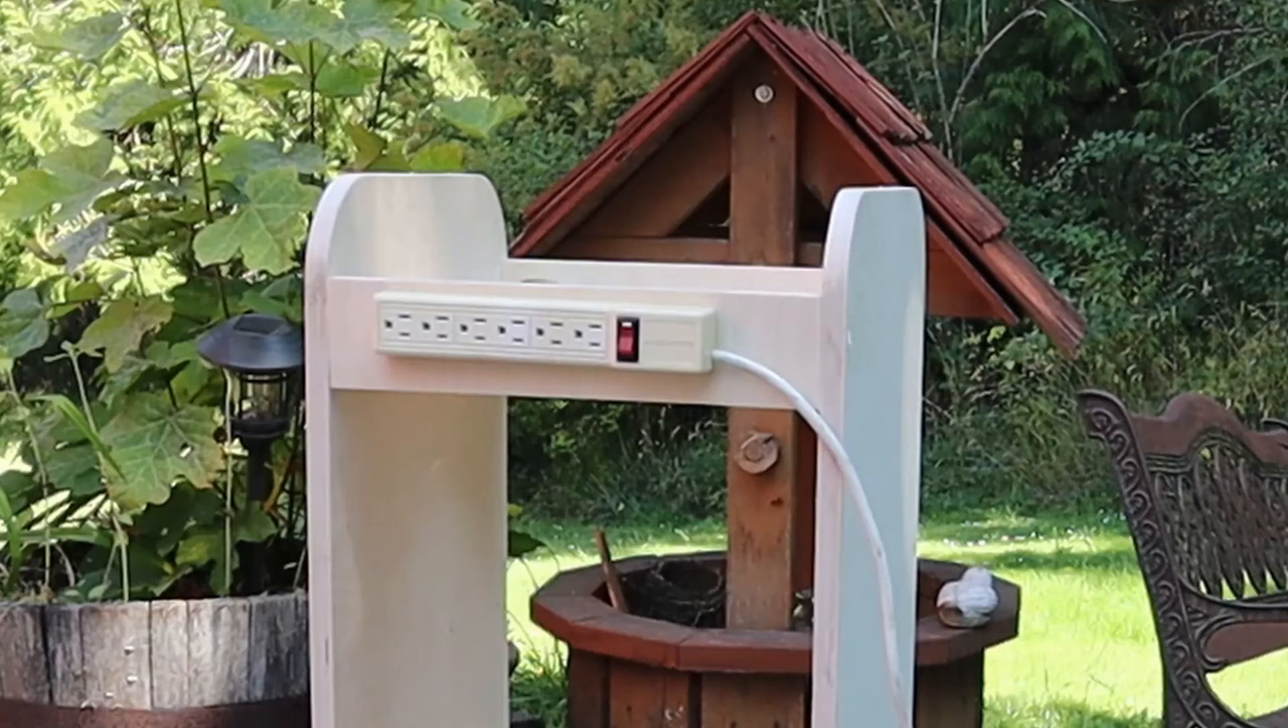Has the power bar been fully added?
Yes.